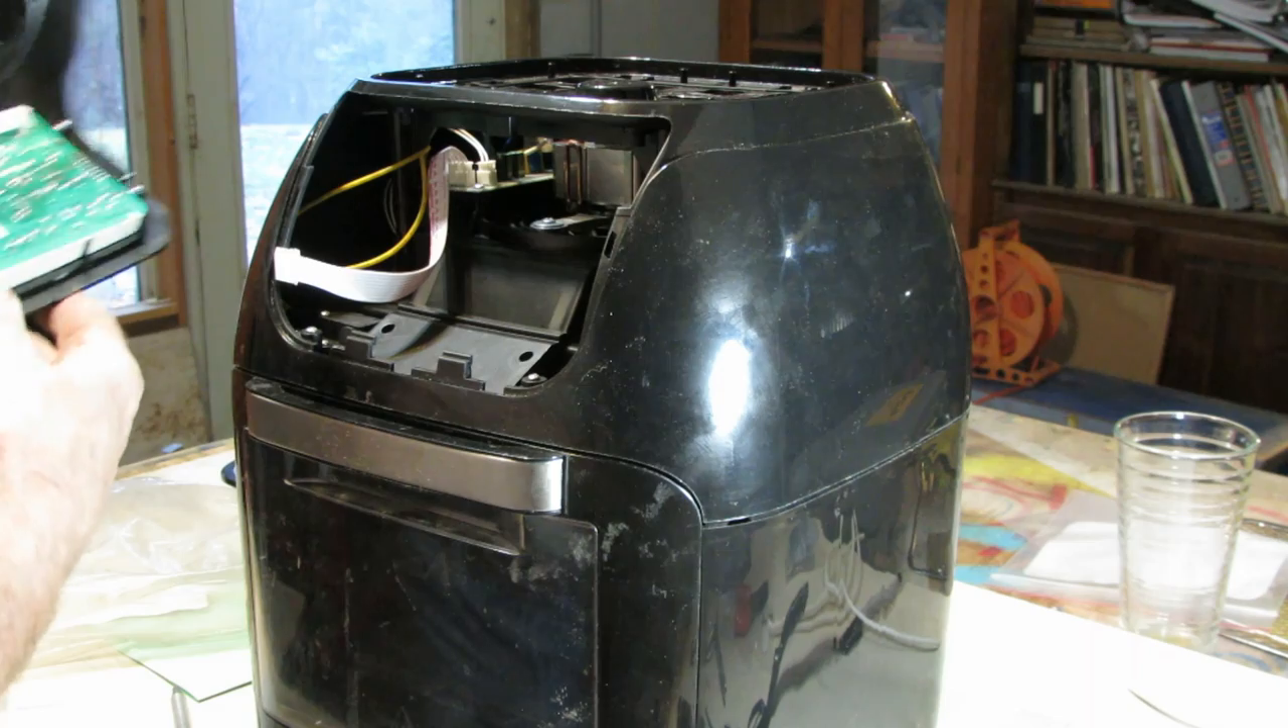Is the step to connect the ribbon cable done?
No.